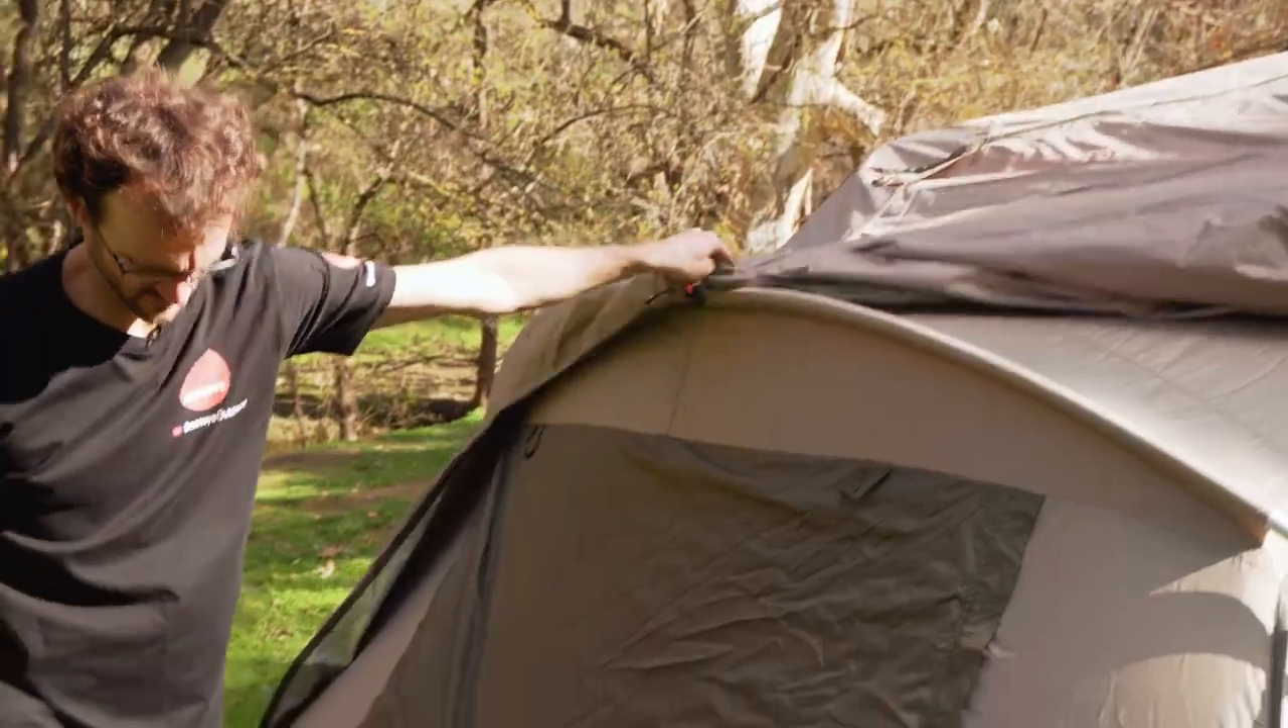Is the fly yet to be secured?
Yes.